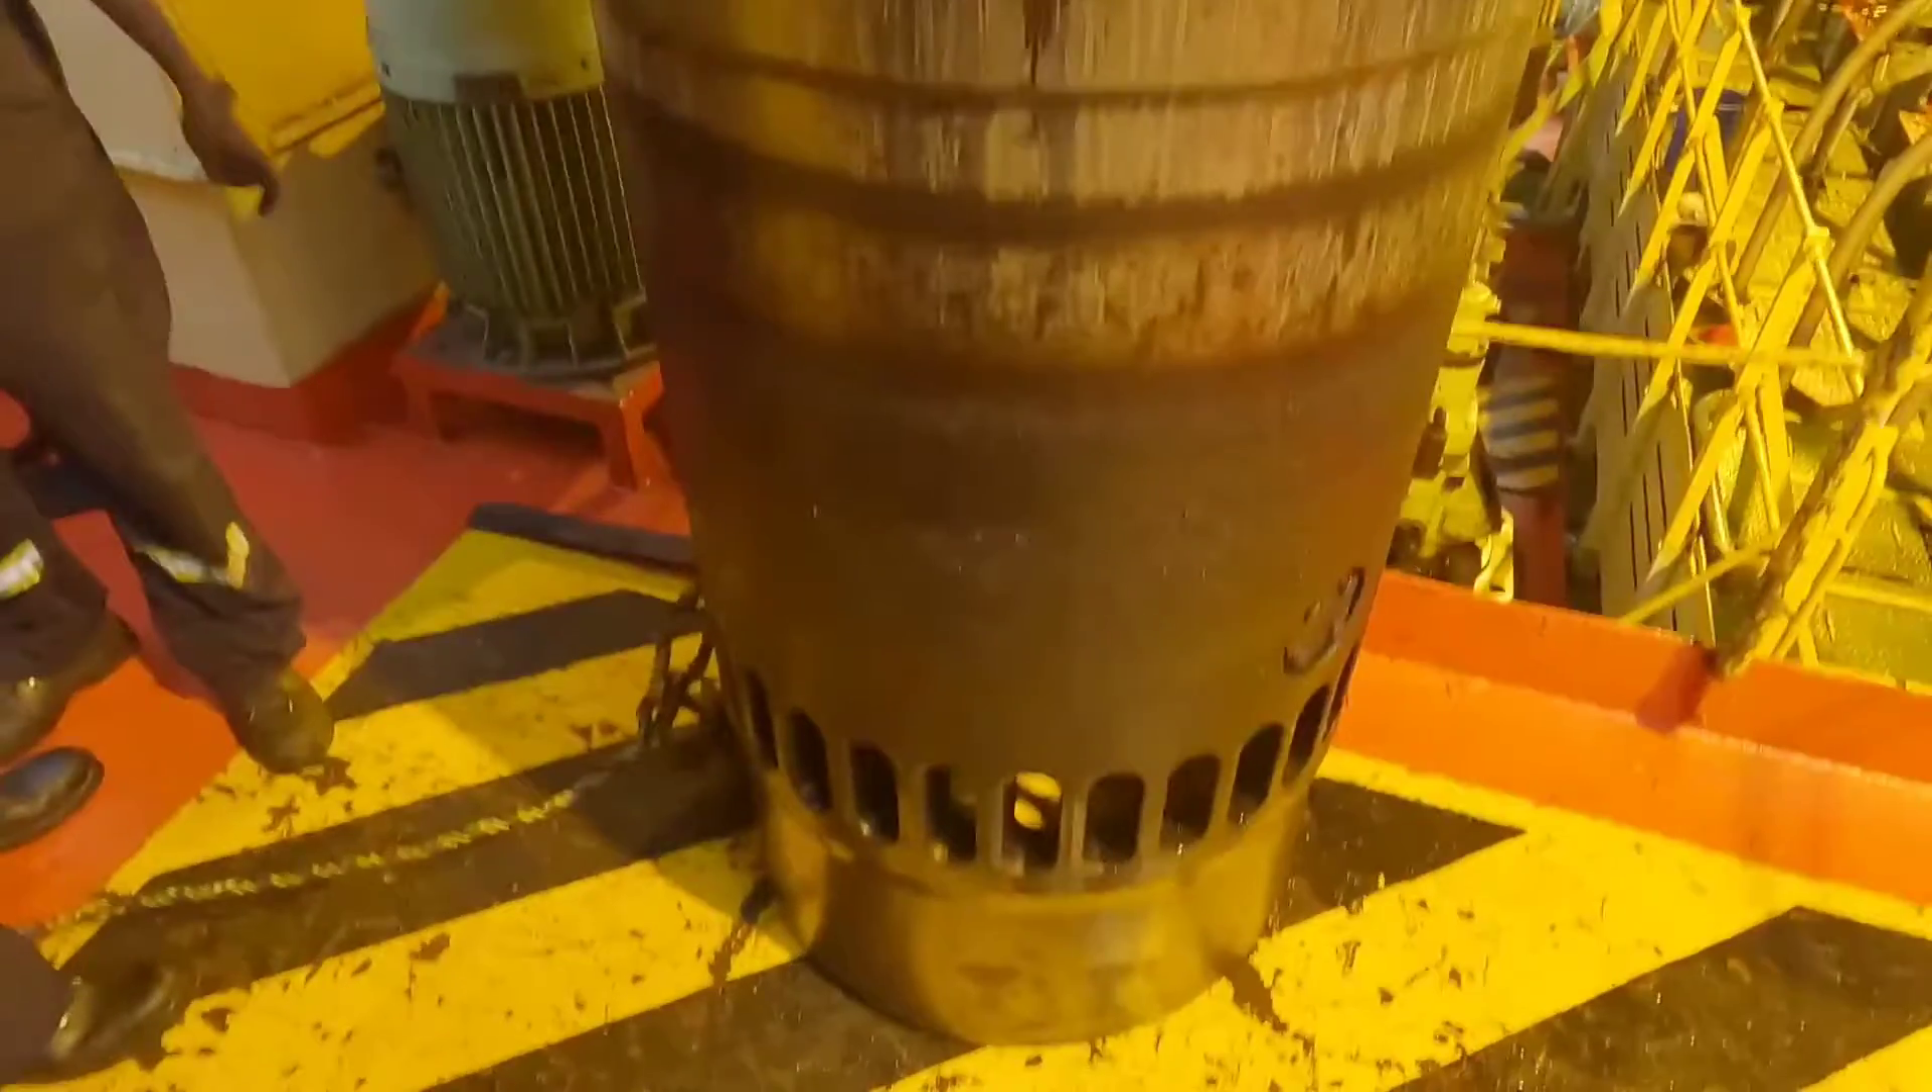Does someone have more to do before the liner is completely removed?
No.